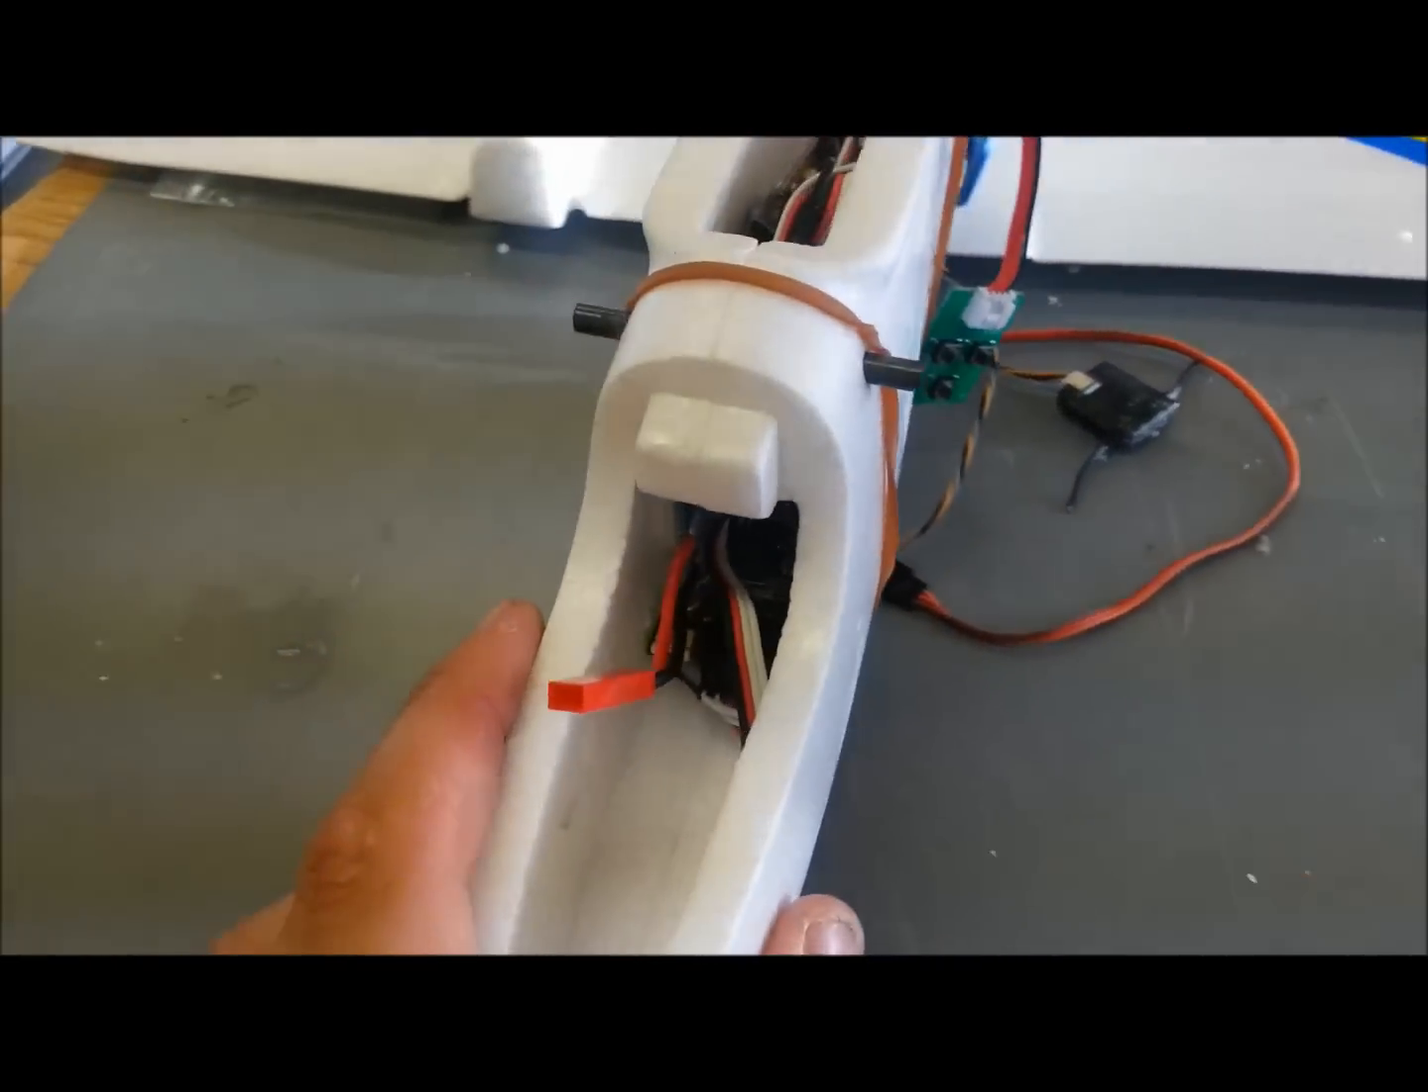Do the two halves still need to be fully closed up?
No.